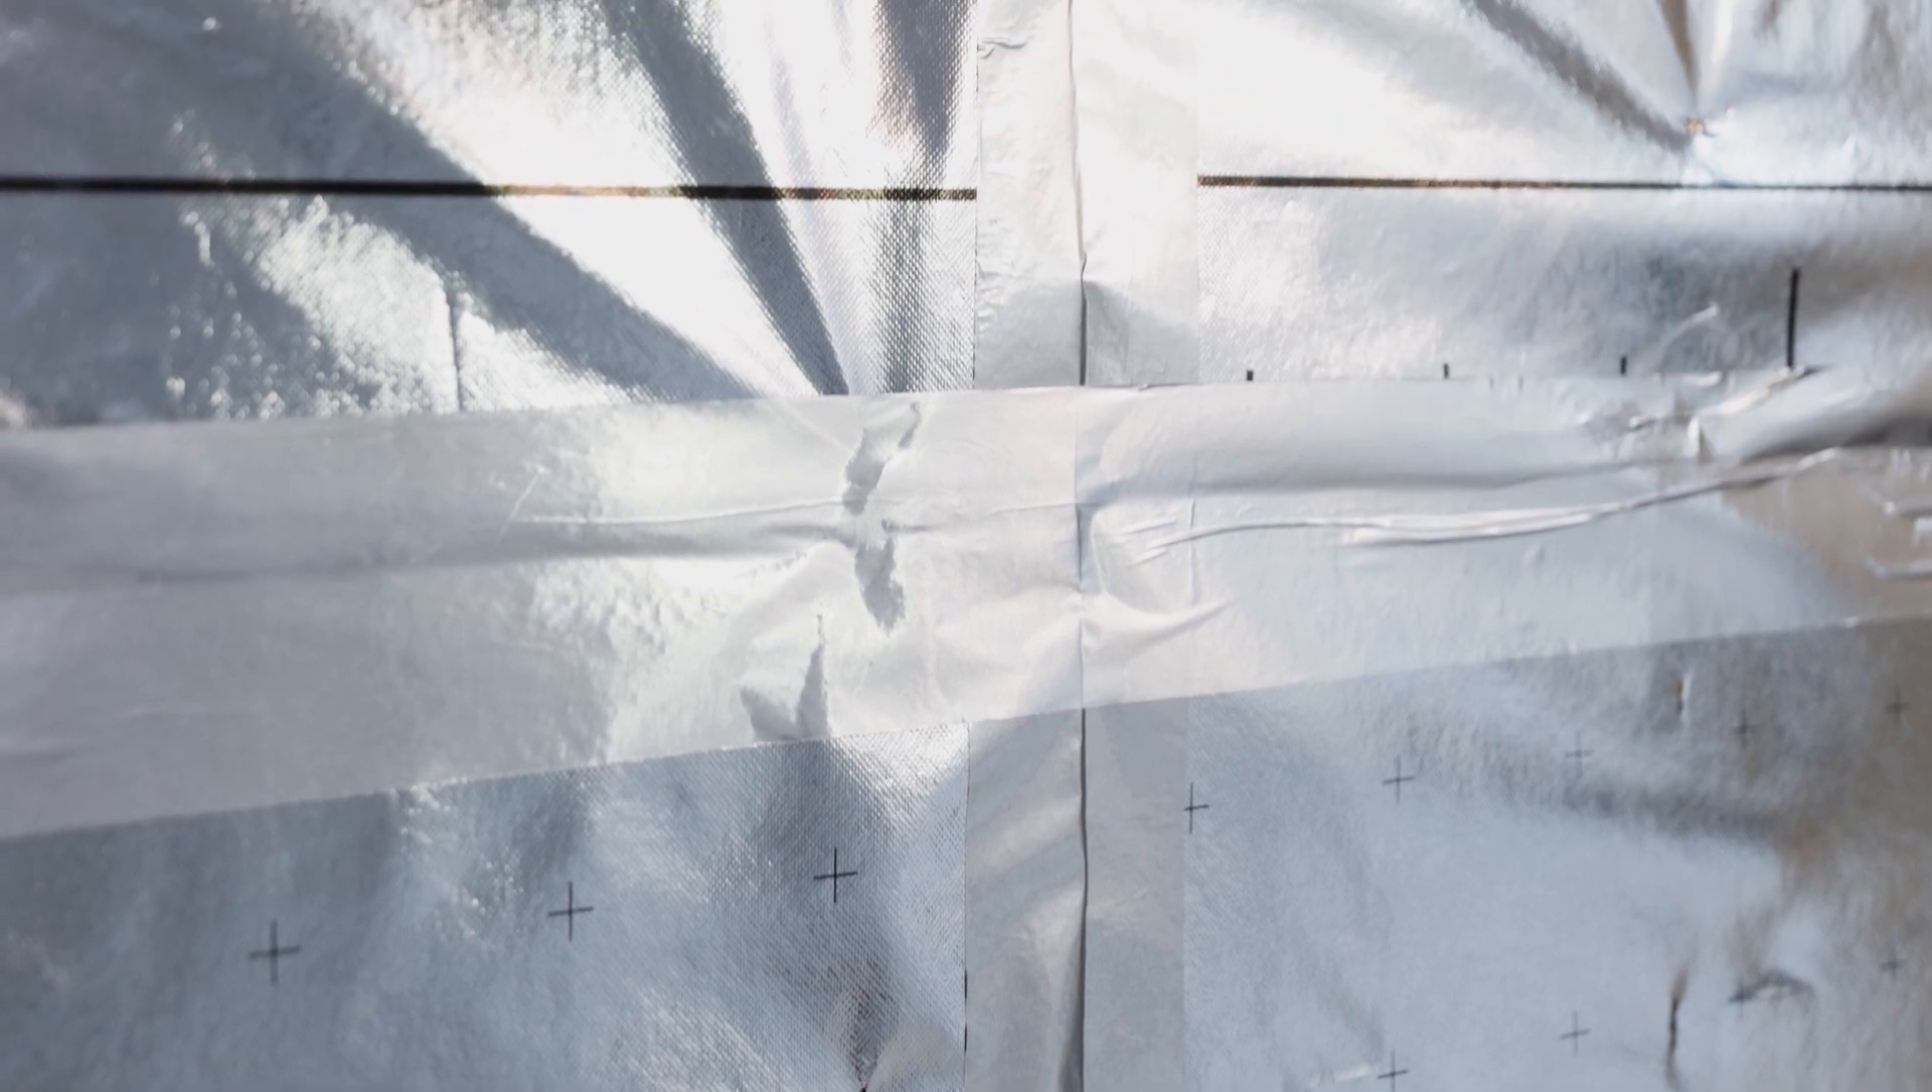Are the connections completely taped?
Yes.